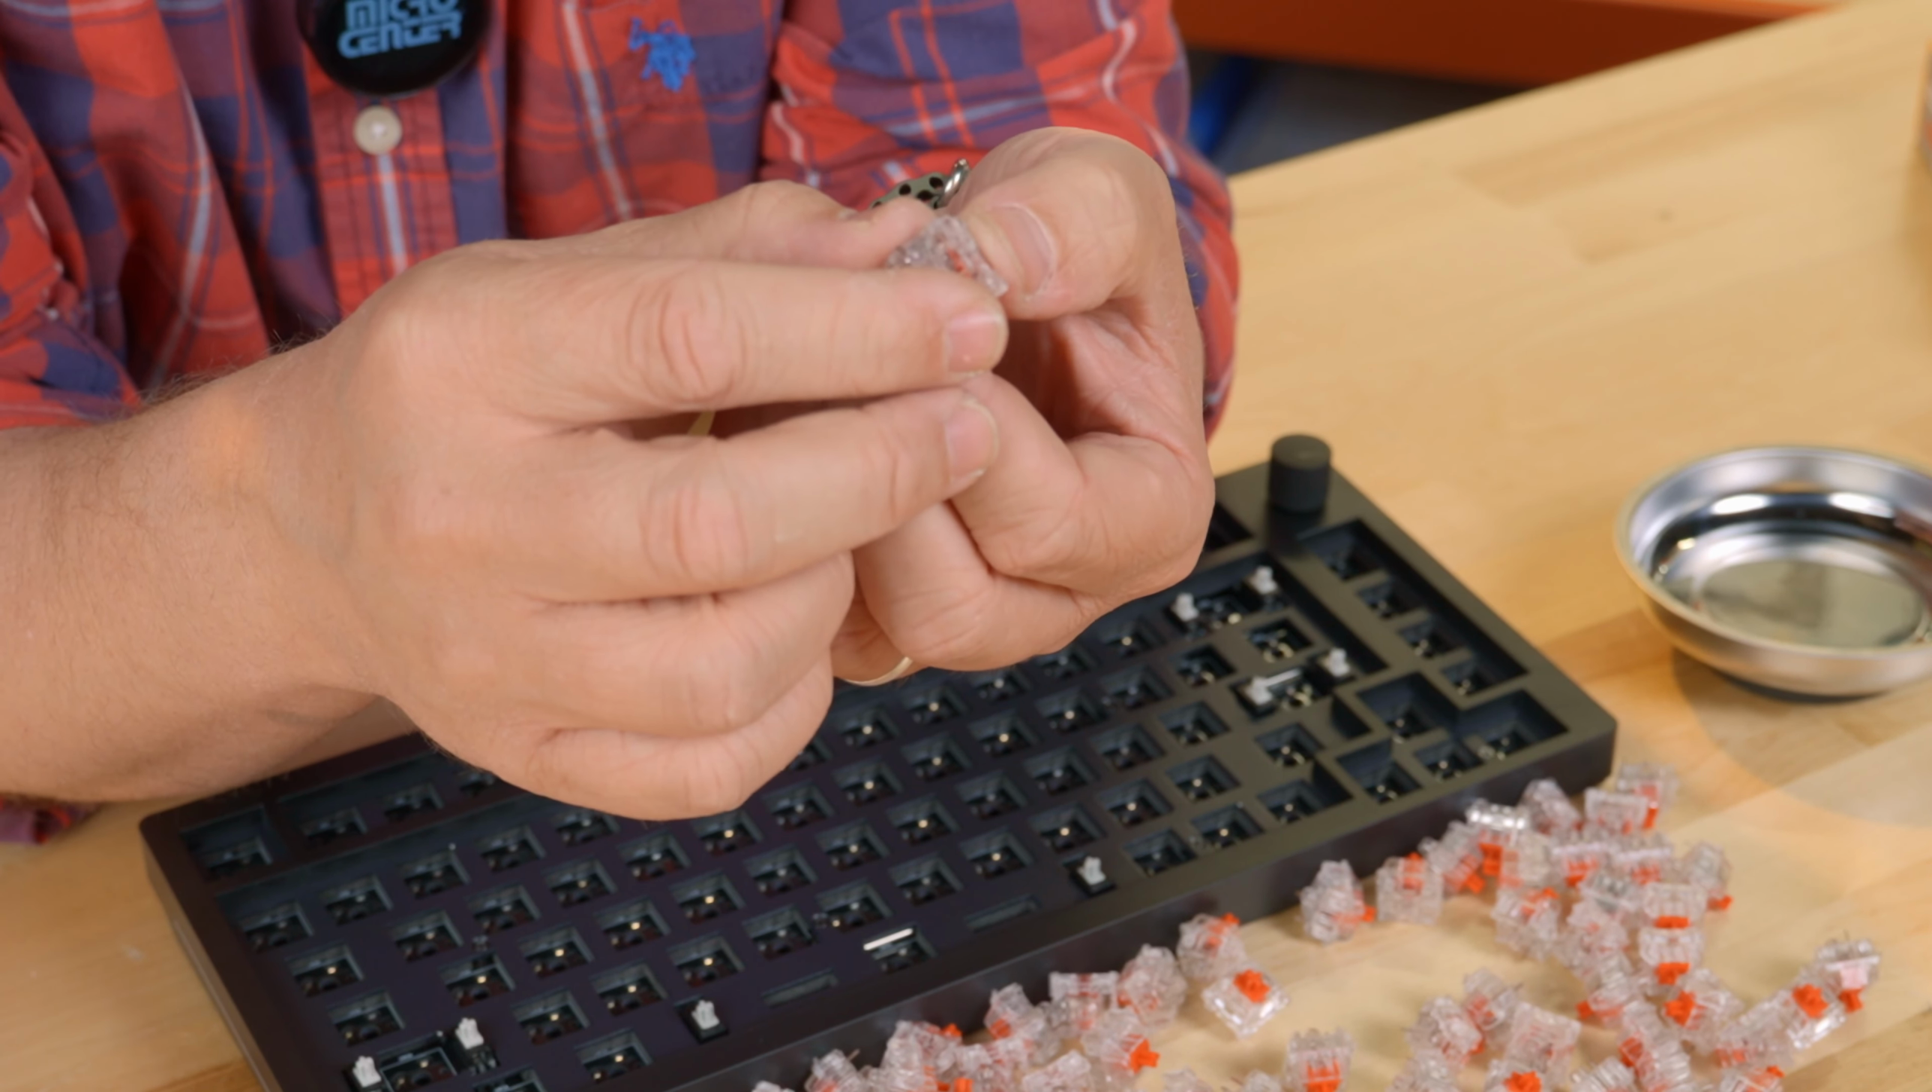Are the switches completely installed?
No.